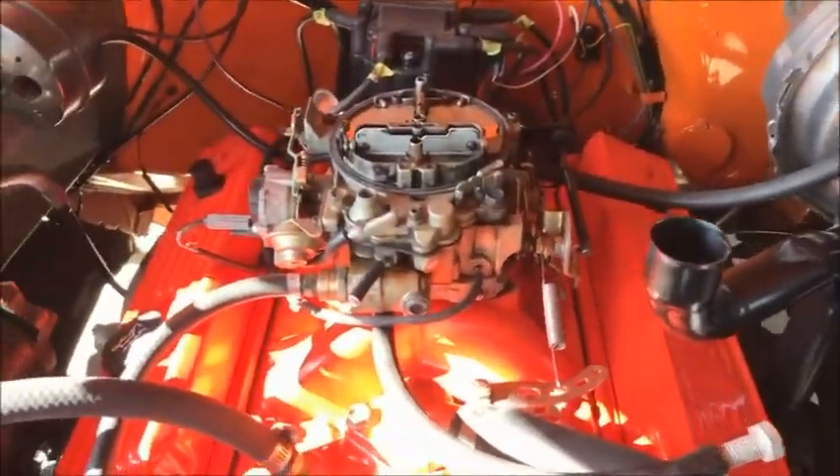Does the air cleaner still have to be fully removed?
No.